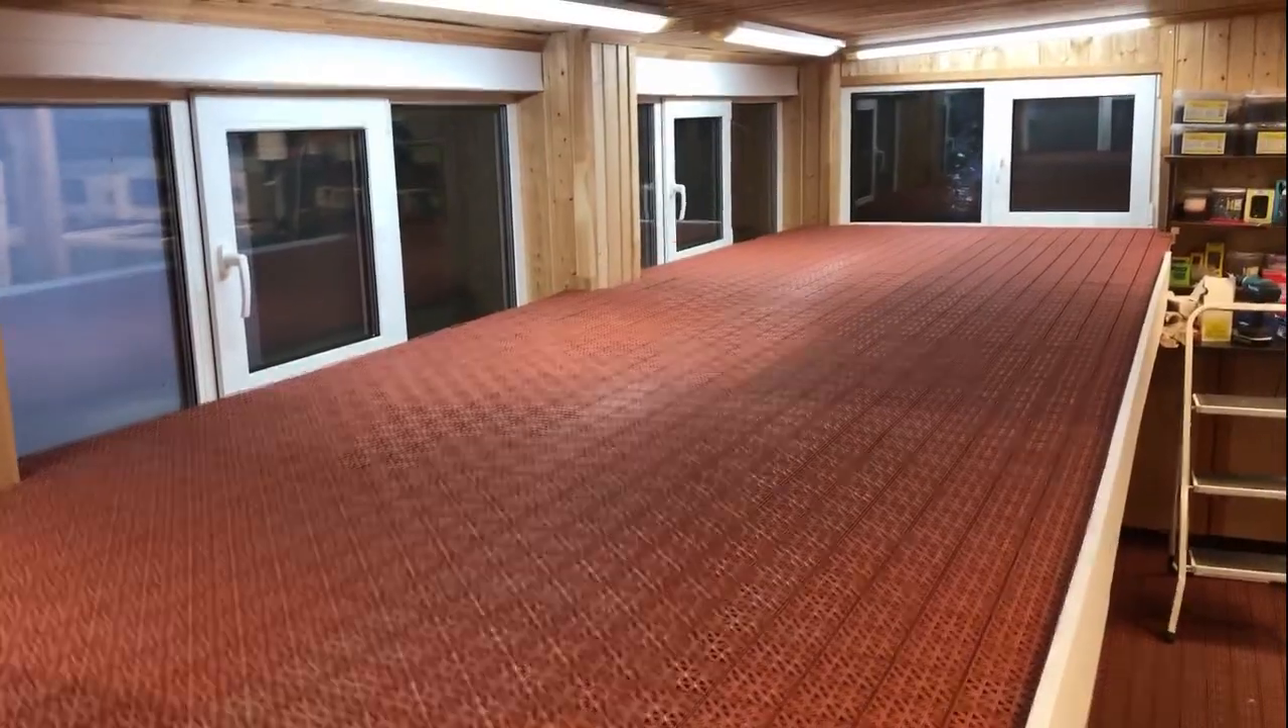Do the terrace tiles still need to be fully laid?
No.